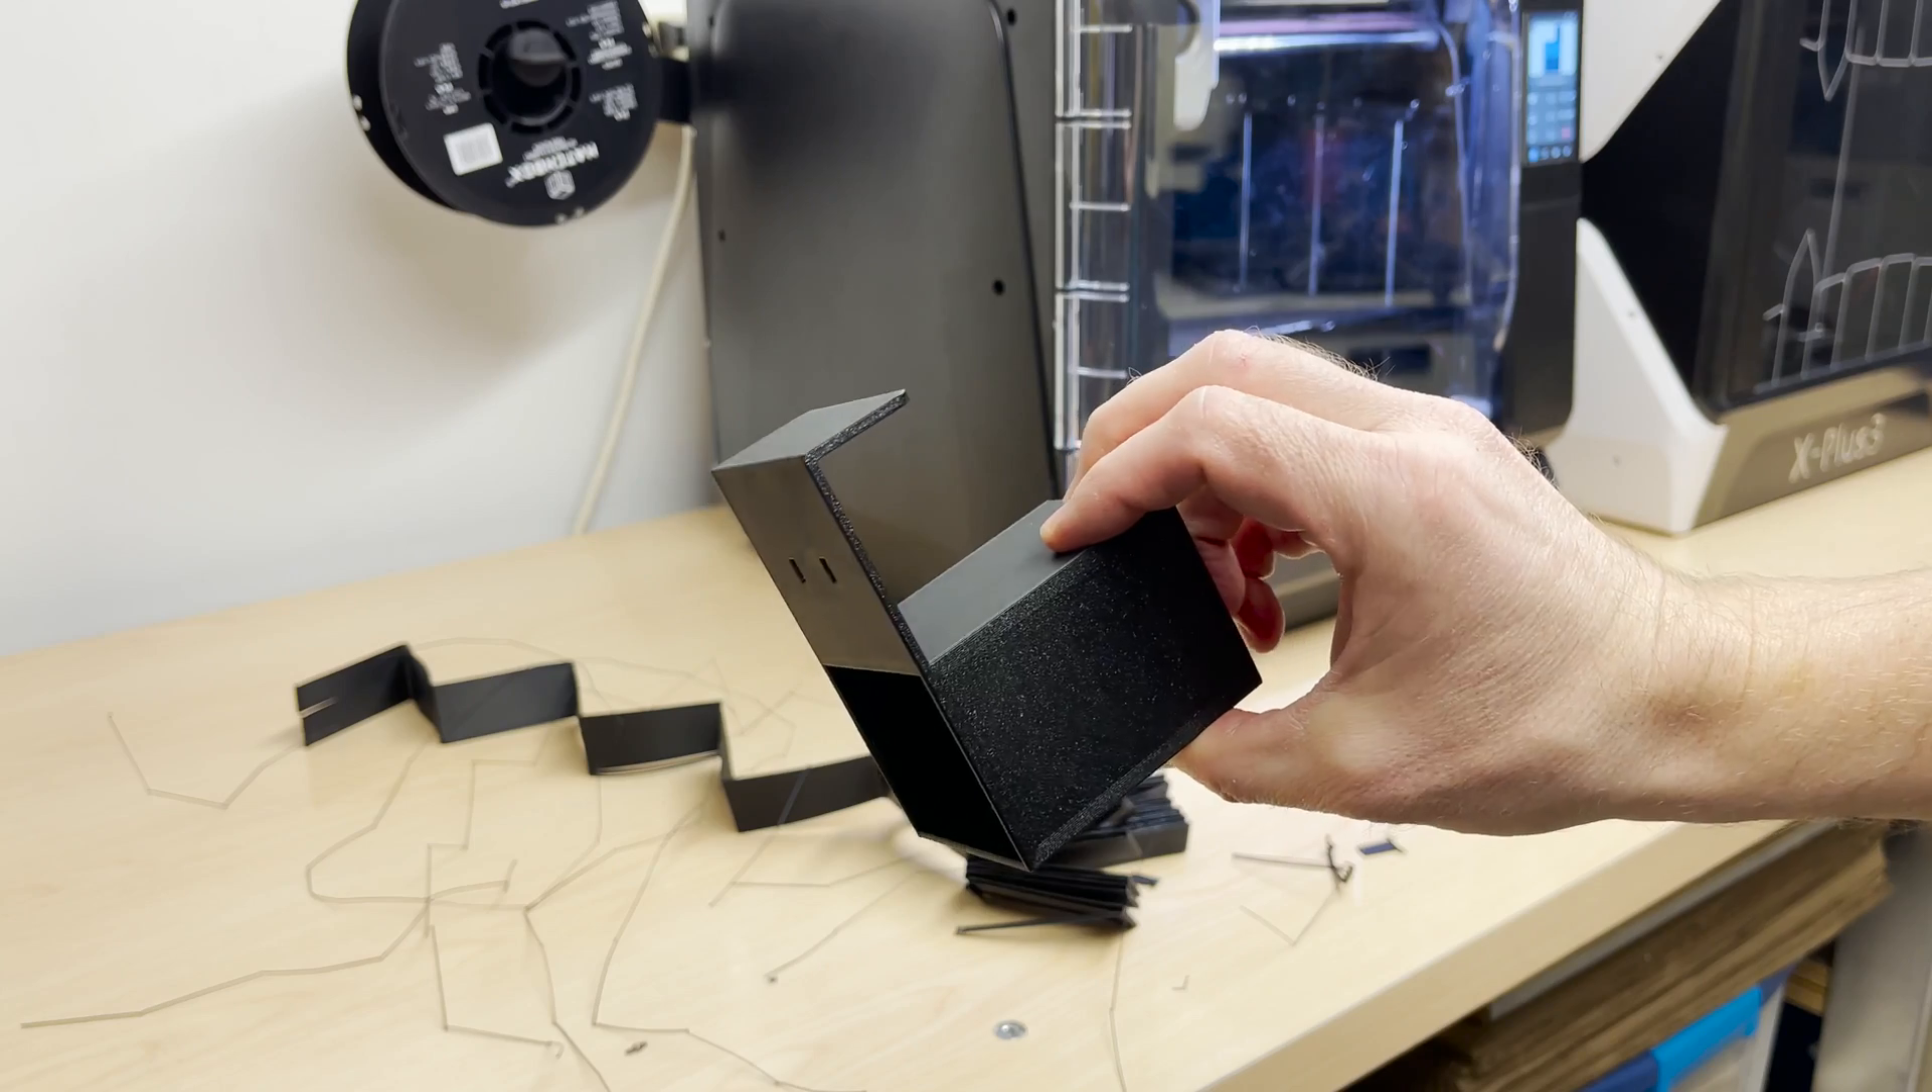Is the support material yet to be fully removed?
No.